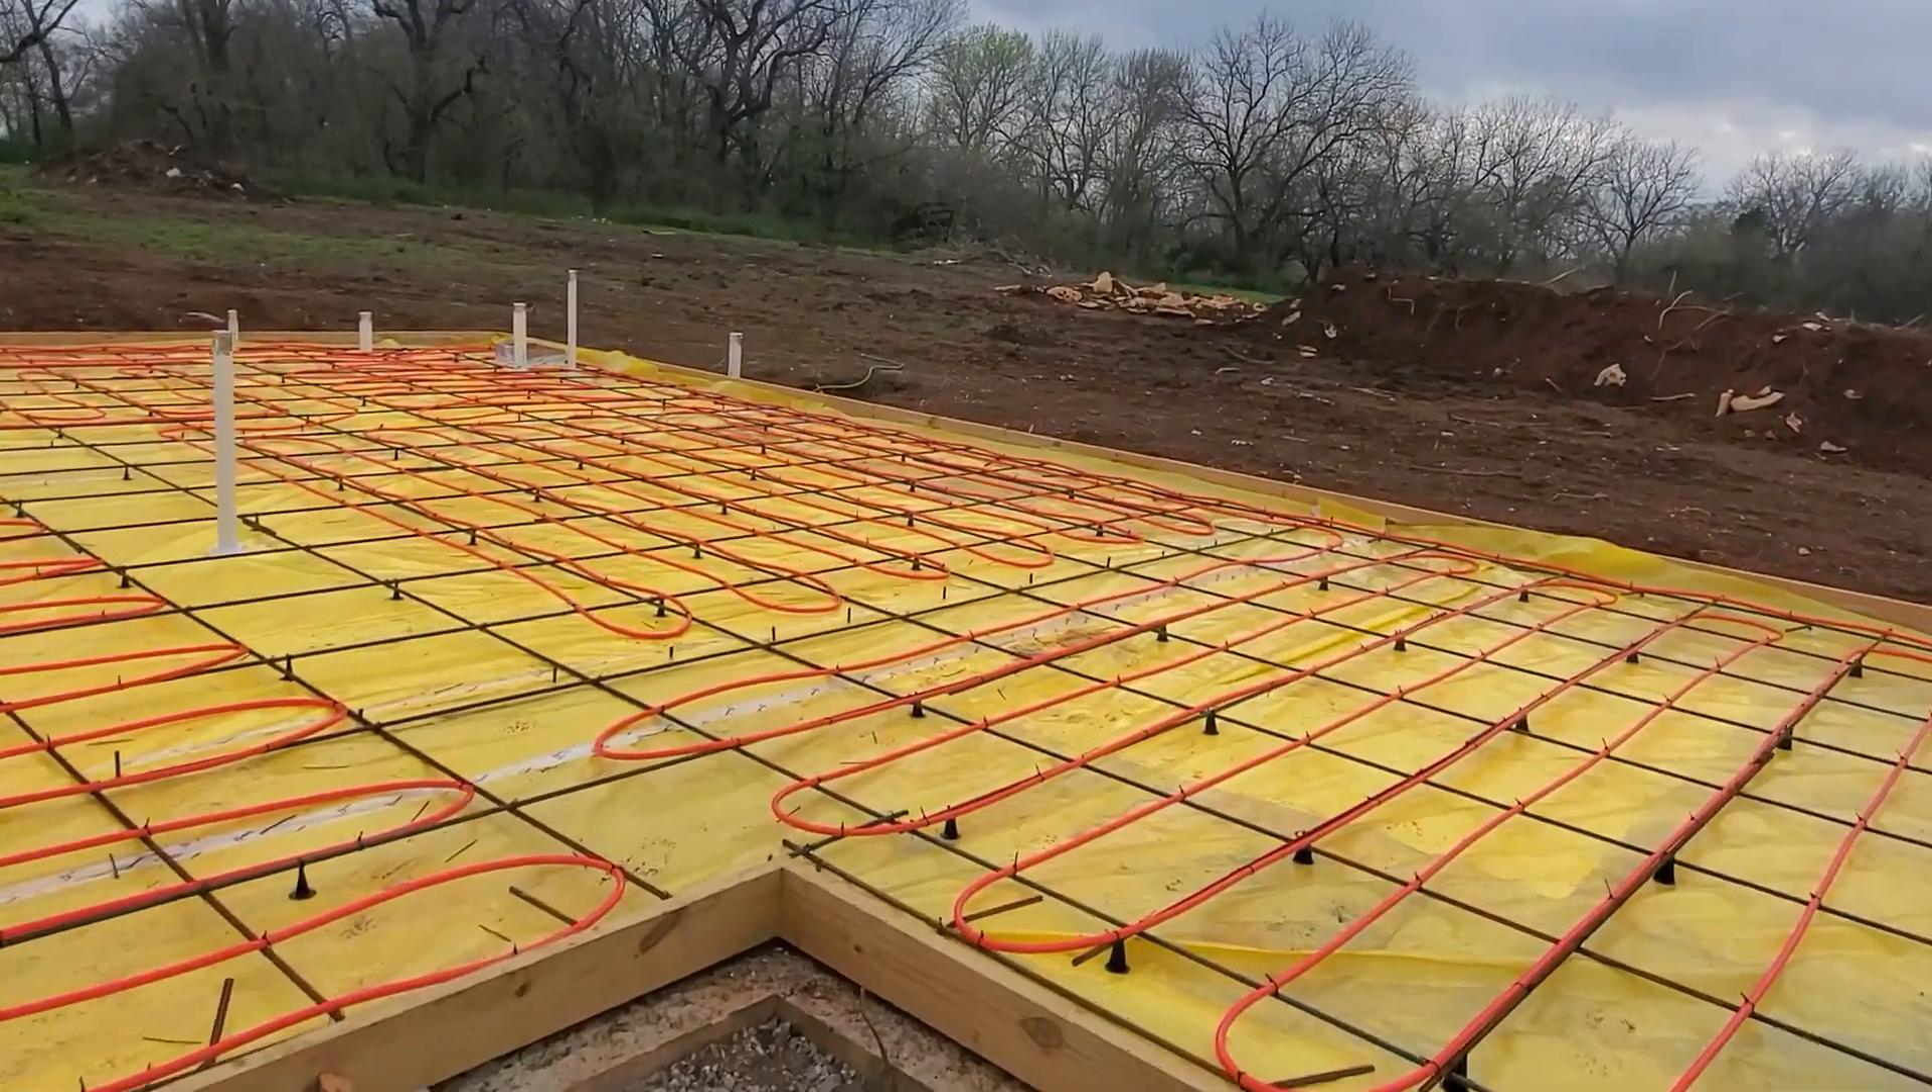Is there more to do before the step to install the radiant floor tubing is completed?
No.